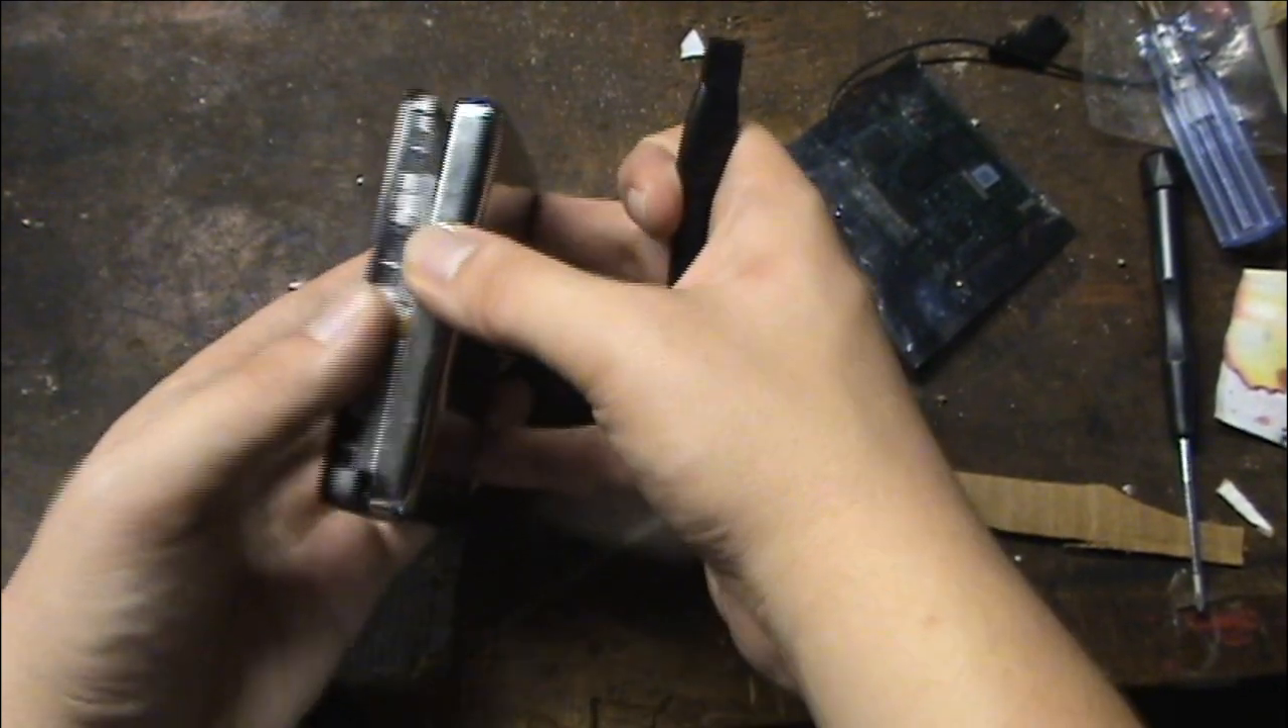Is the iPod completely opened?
No.